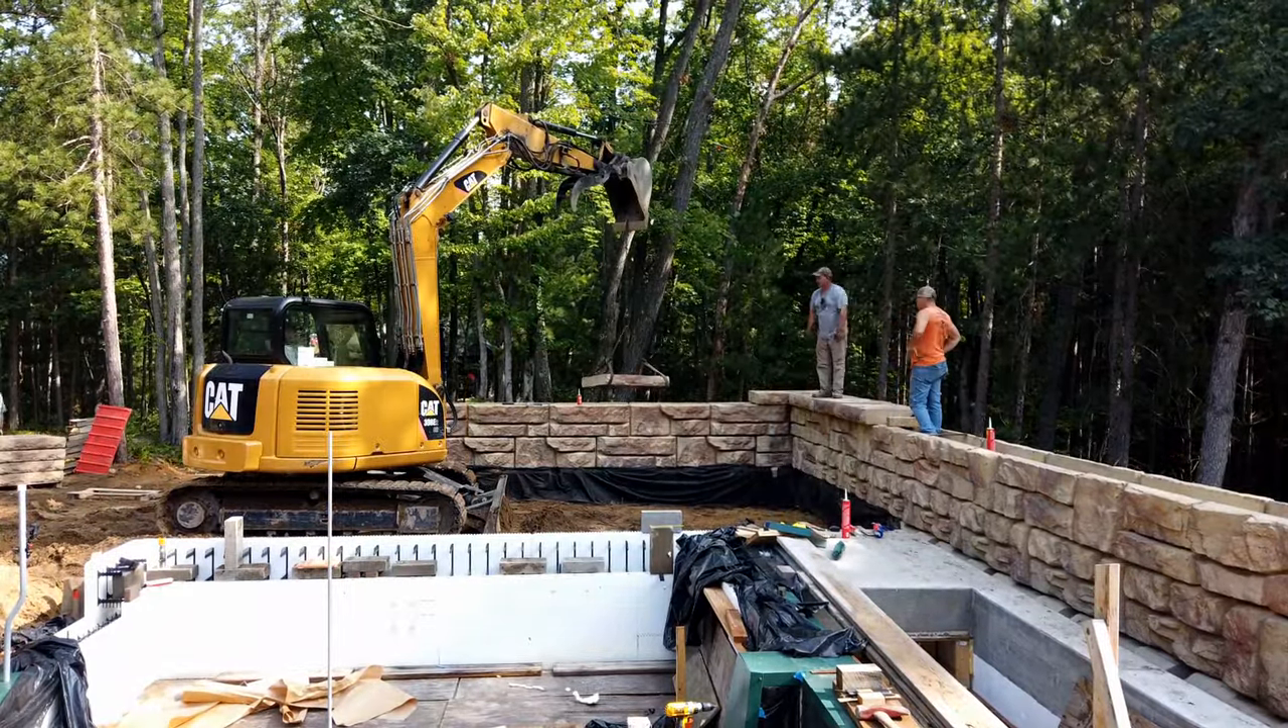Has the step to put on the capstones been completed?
No.